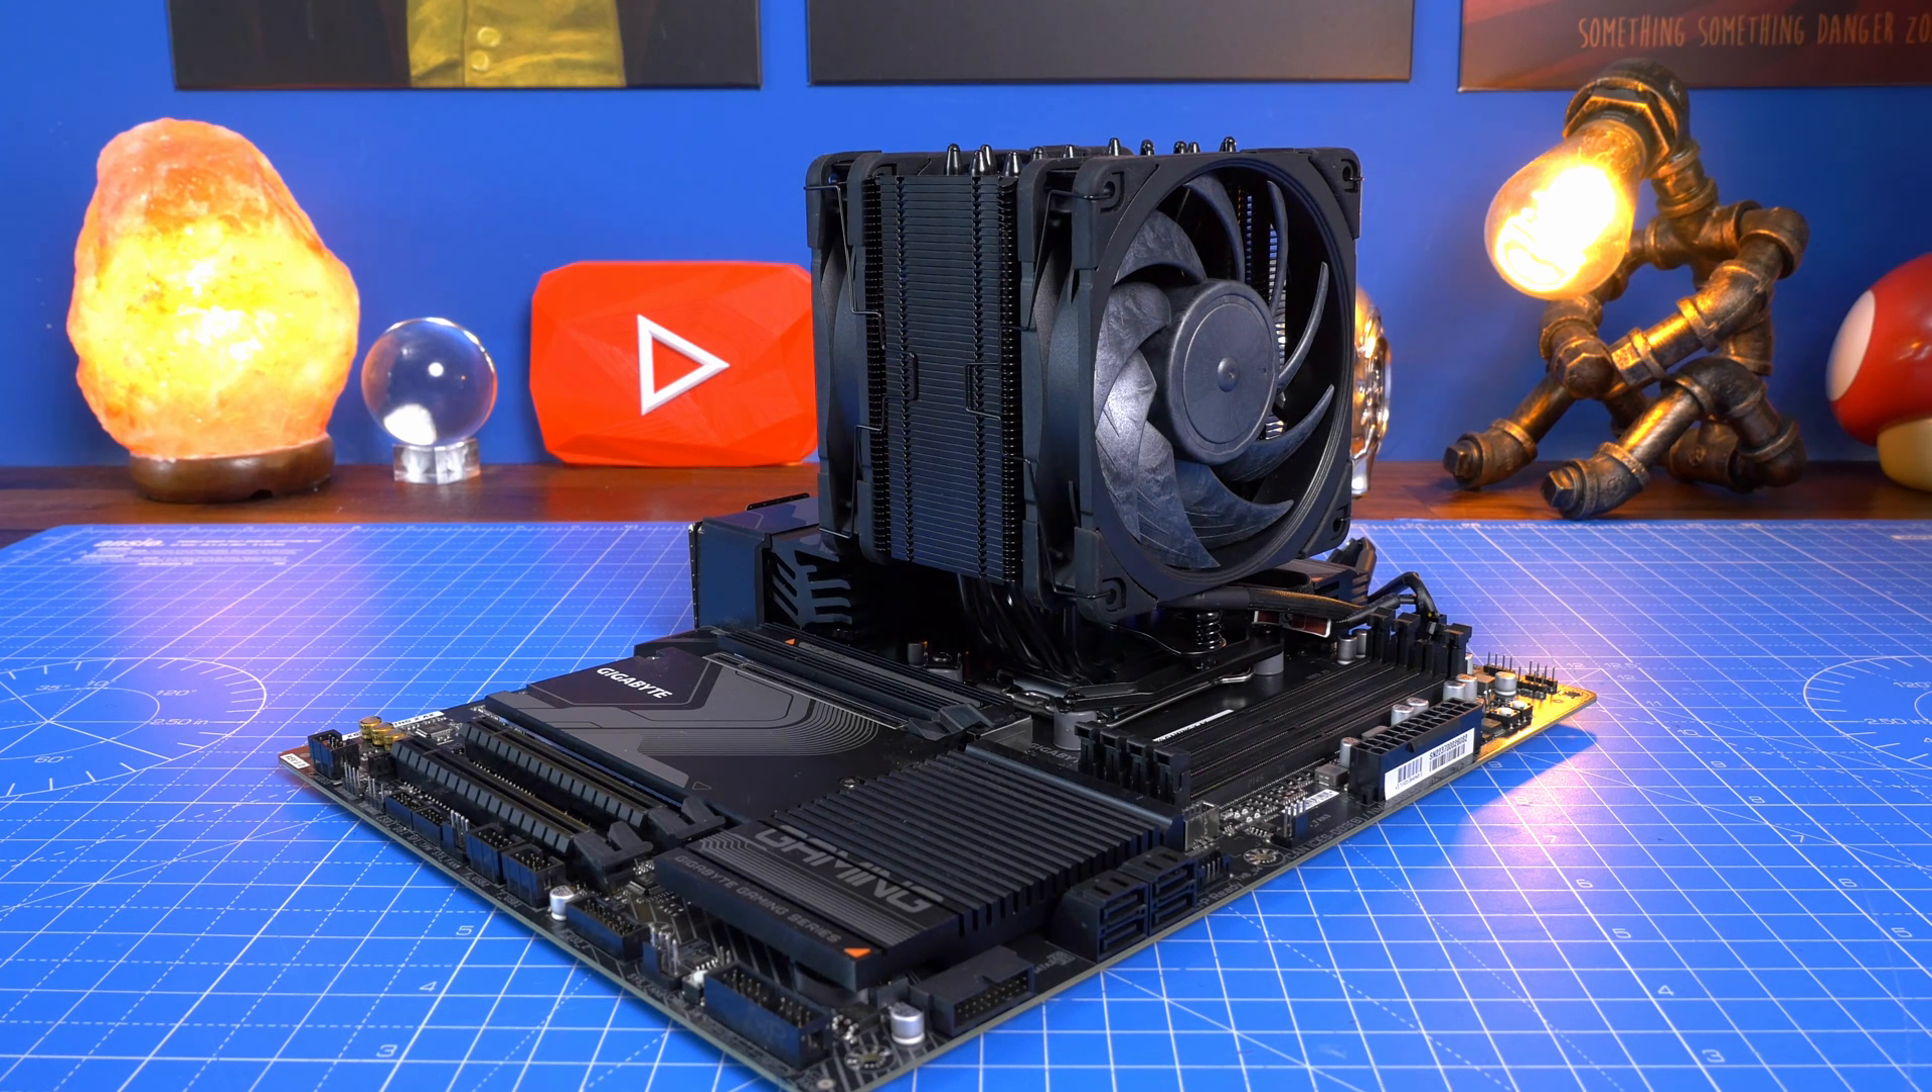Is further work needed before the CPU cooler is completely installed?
No.